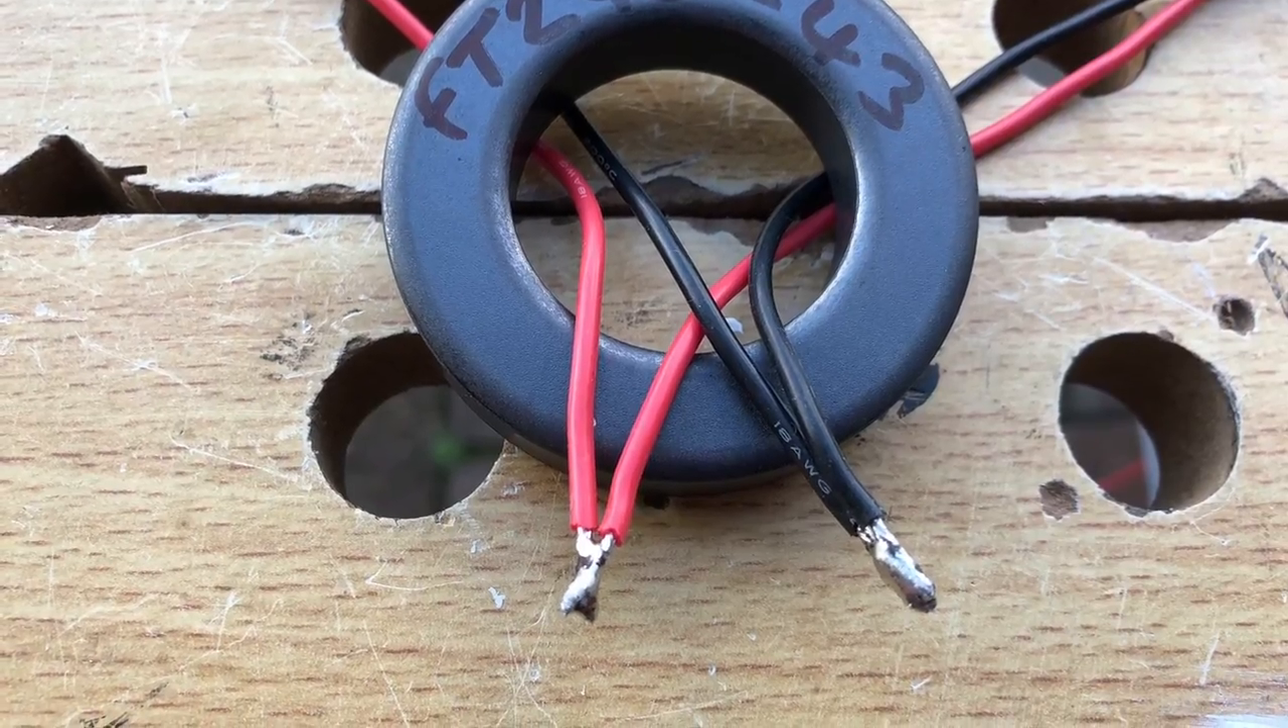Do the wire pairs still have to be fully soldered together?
No.